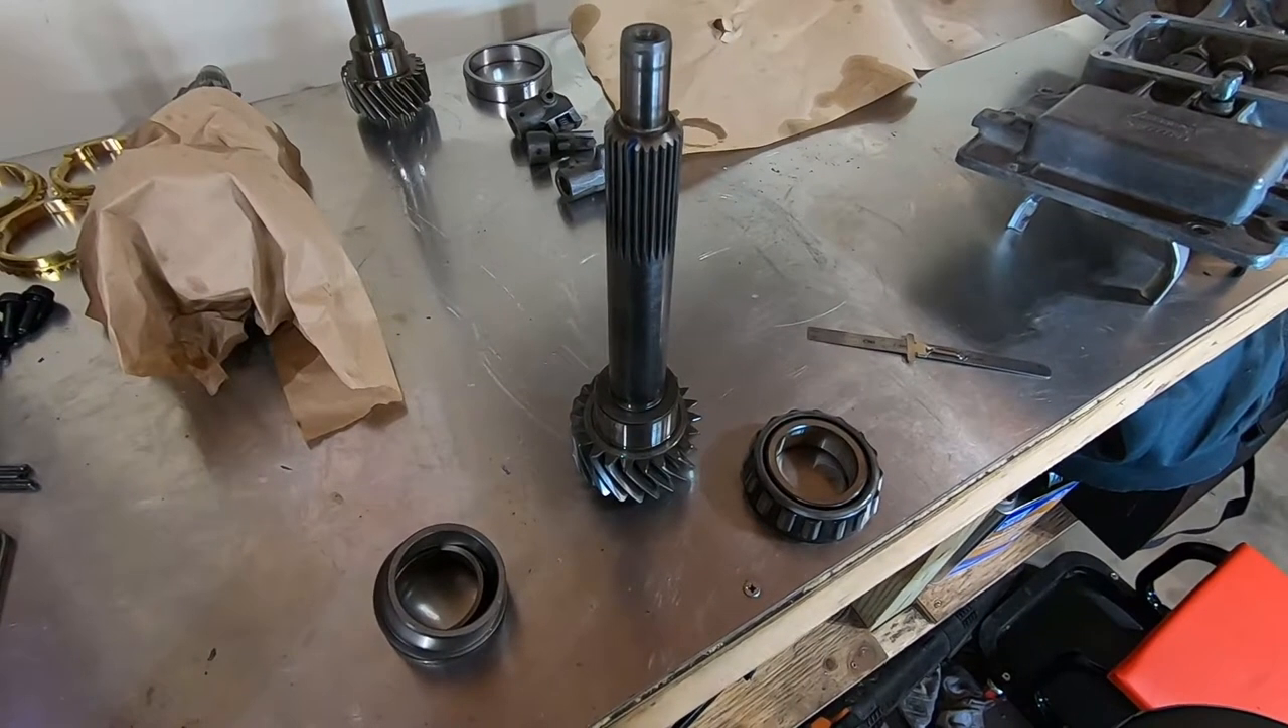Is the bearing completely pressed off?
Yes.